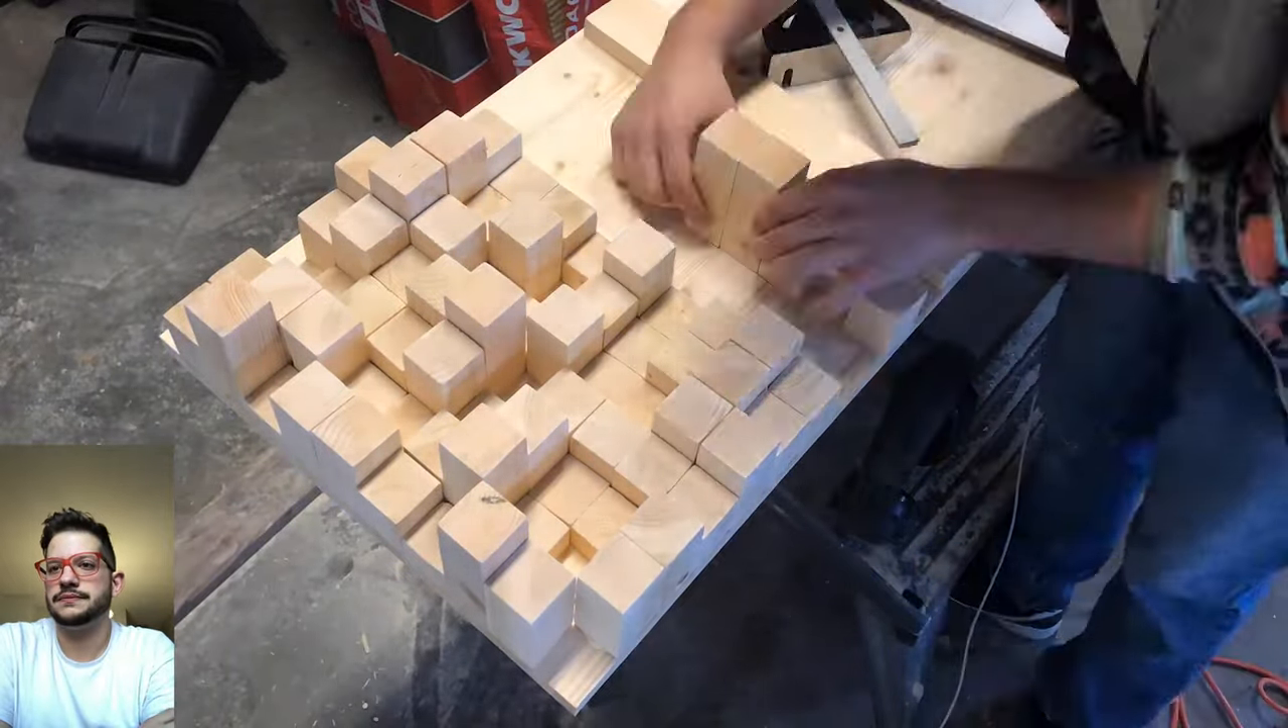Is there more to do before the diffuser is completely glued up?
Yes.